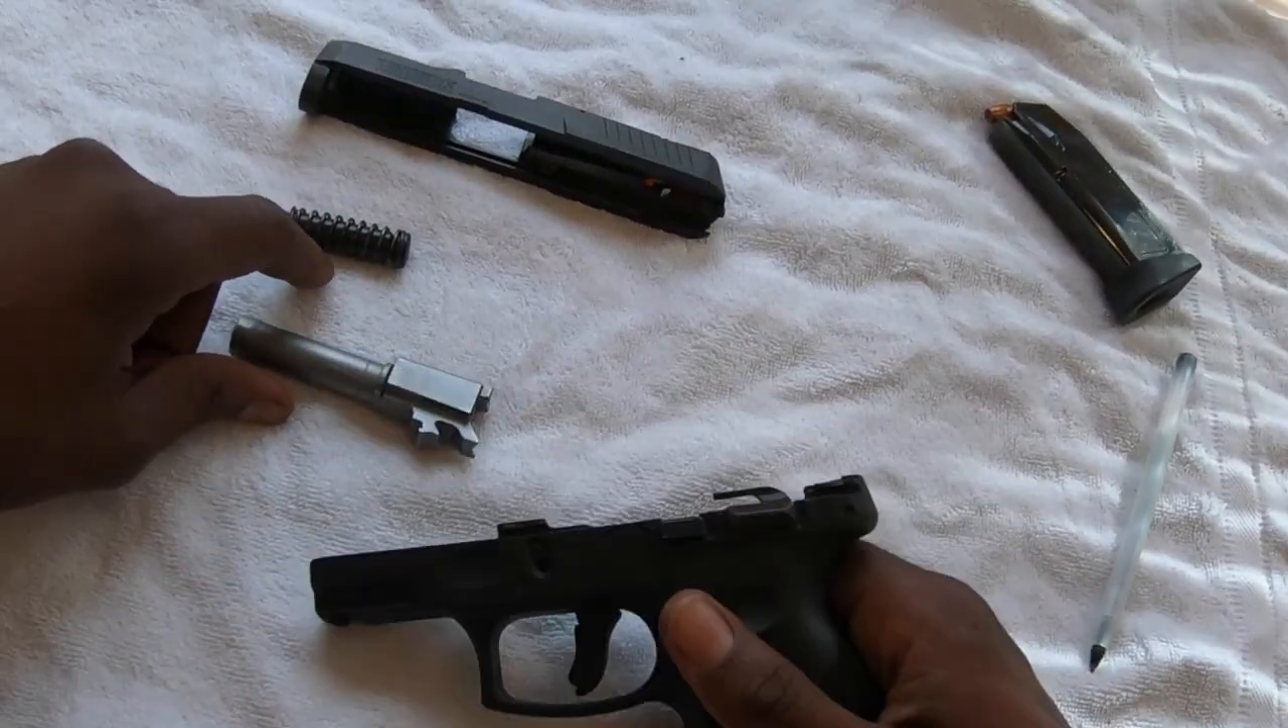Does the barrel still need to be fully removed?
No.